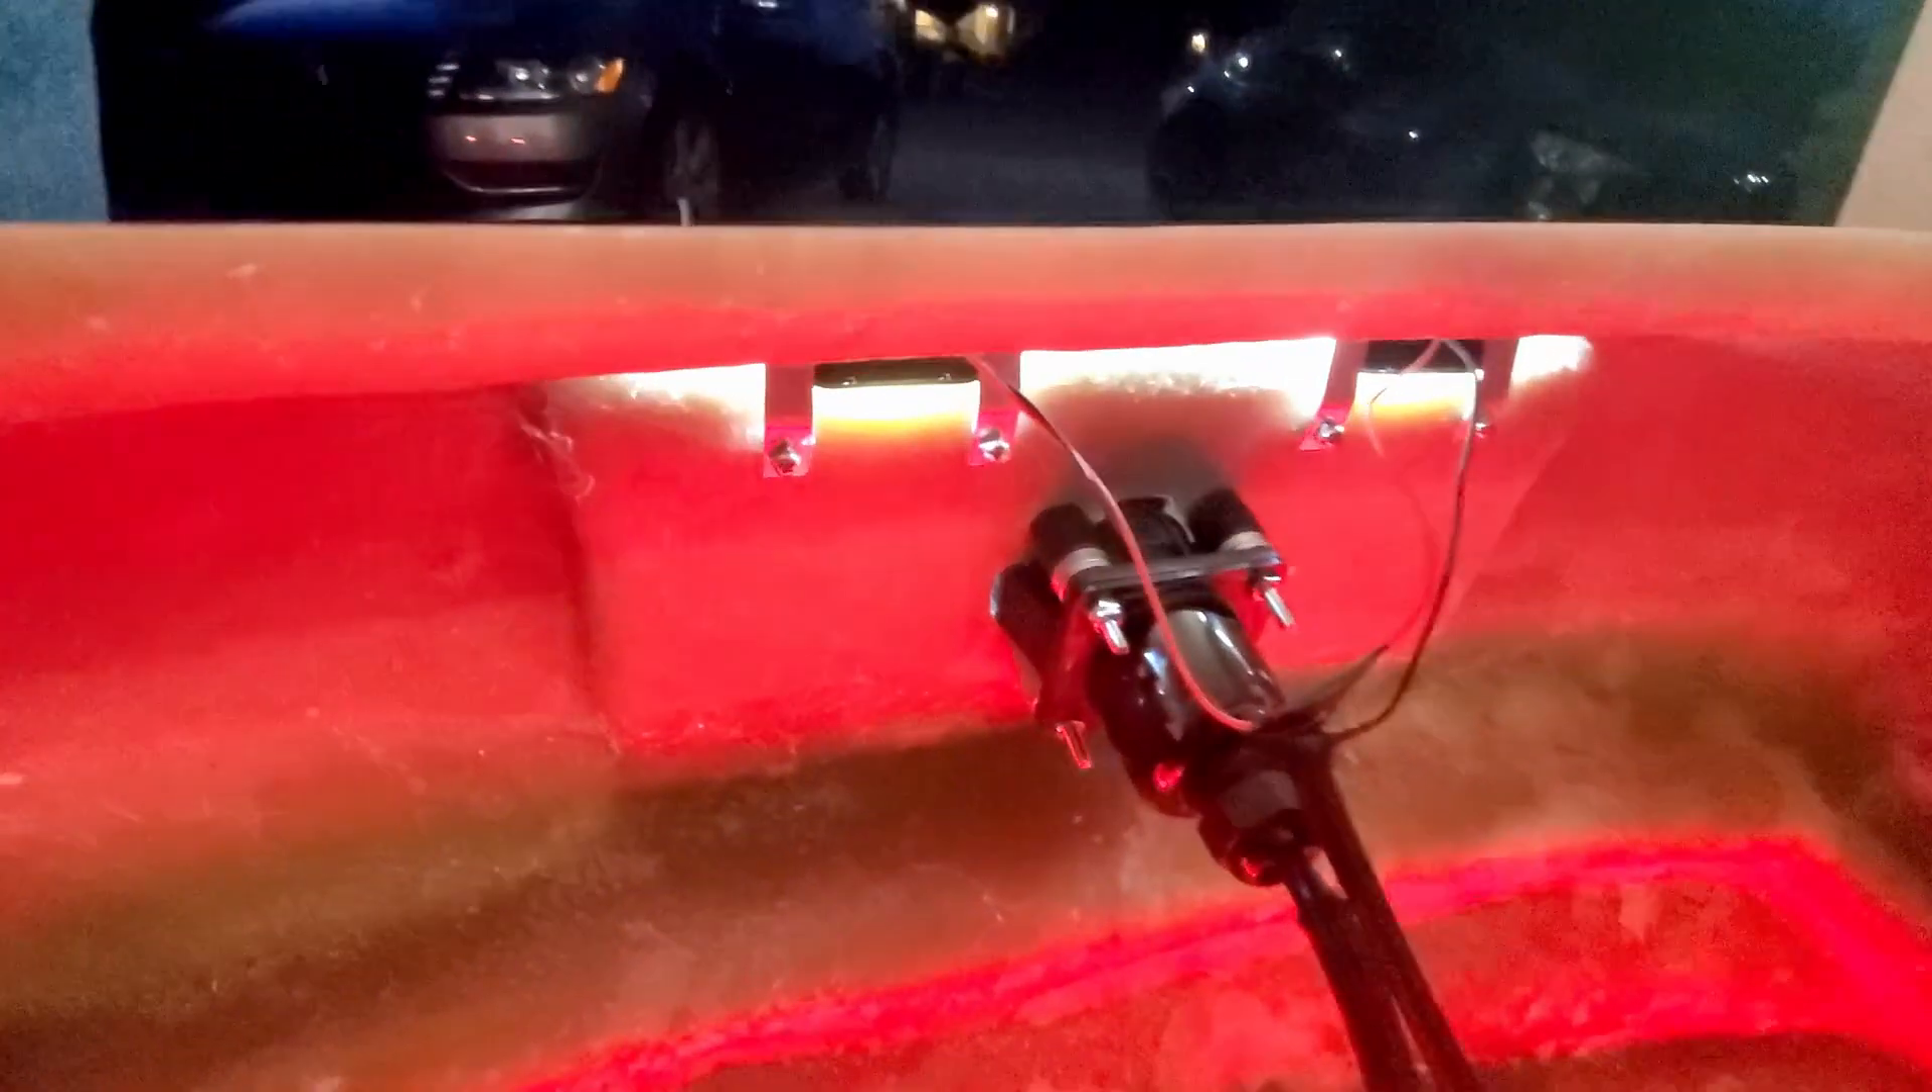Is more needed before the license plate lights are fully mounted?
No.